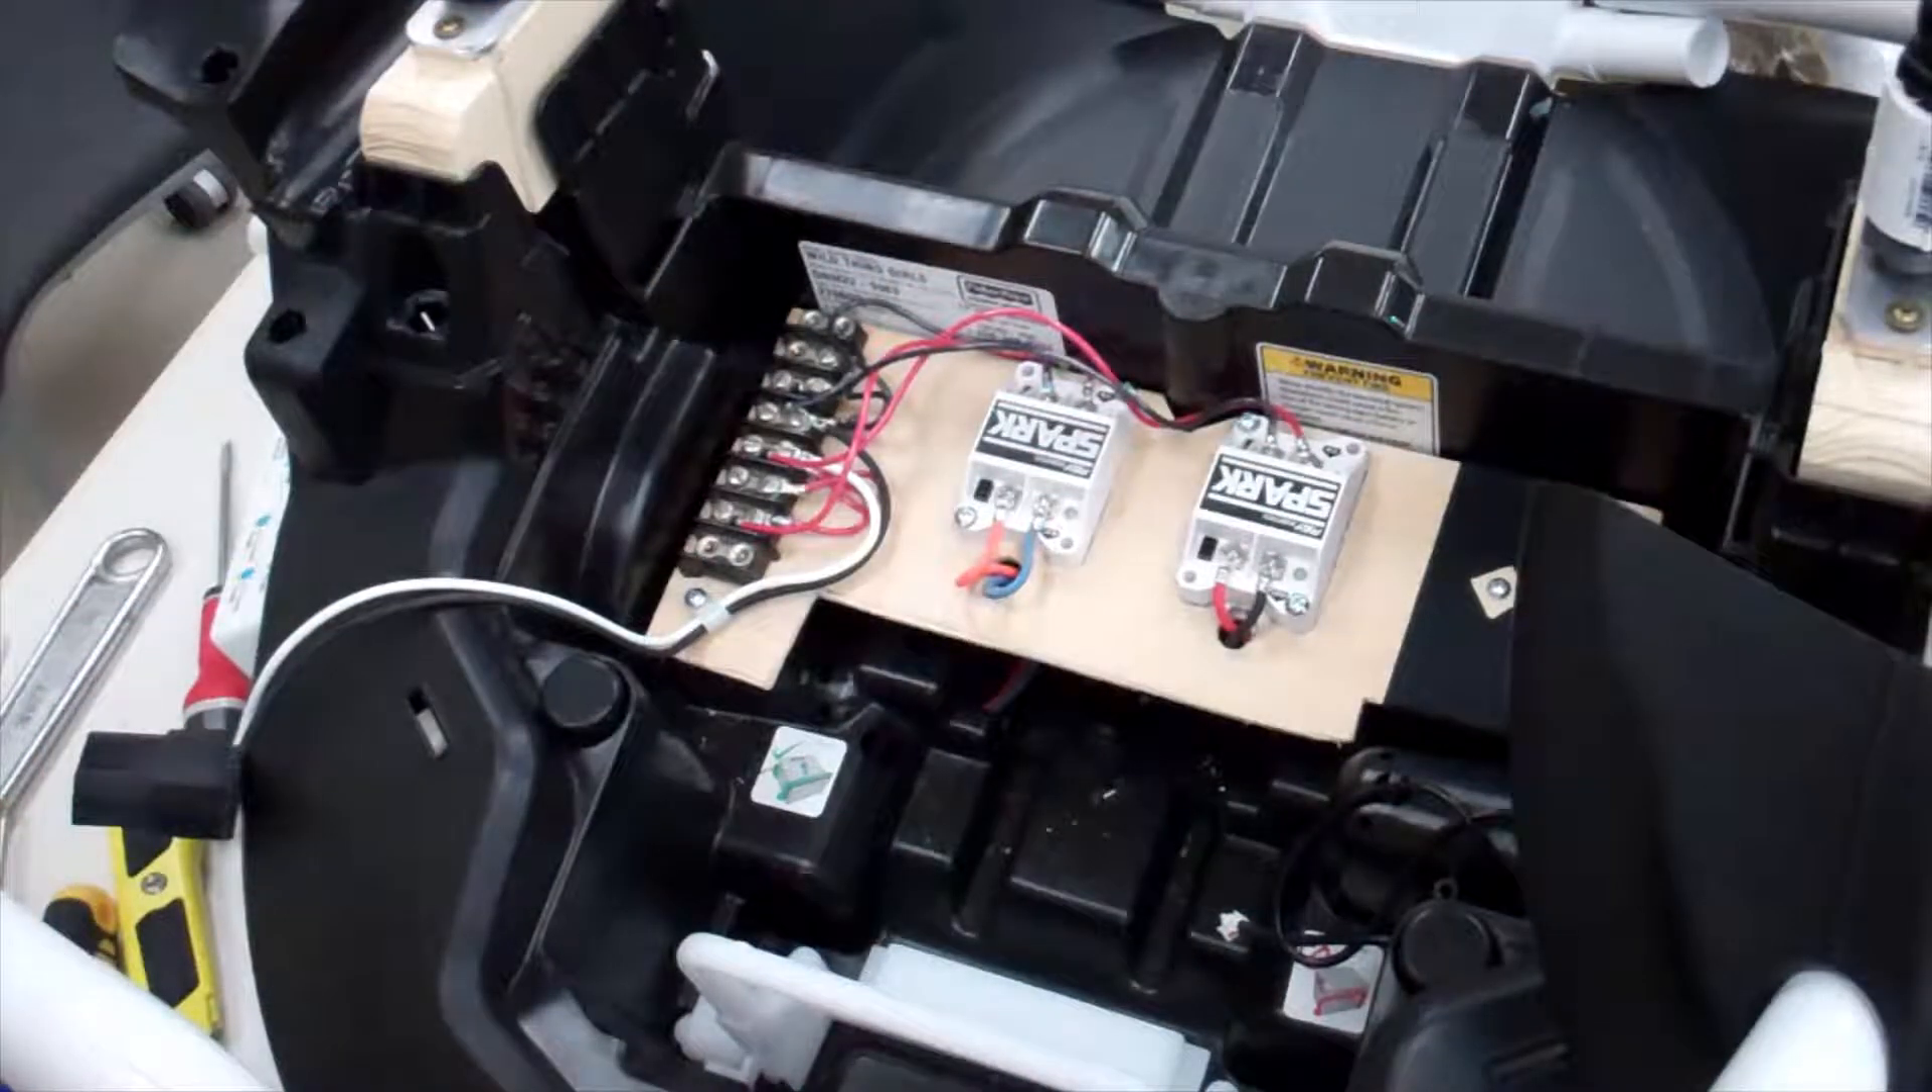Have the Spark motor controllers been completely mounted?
Yes.